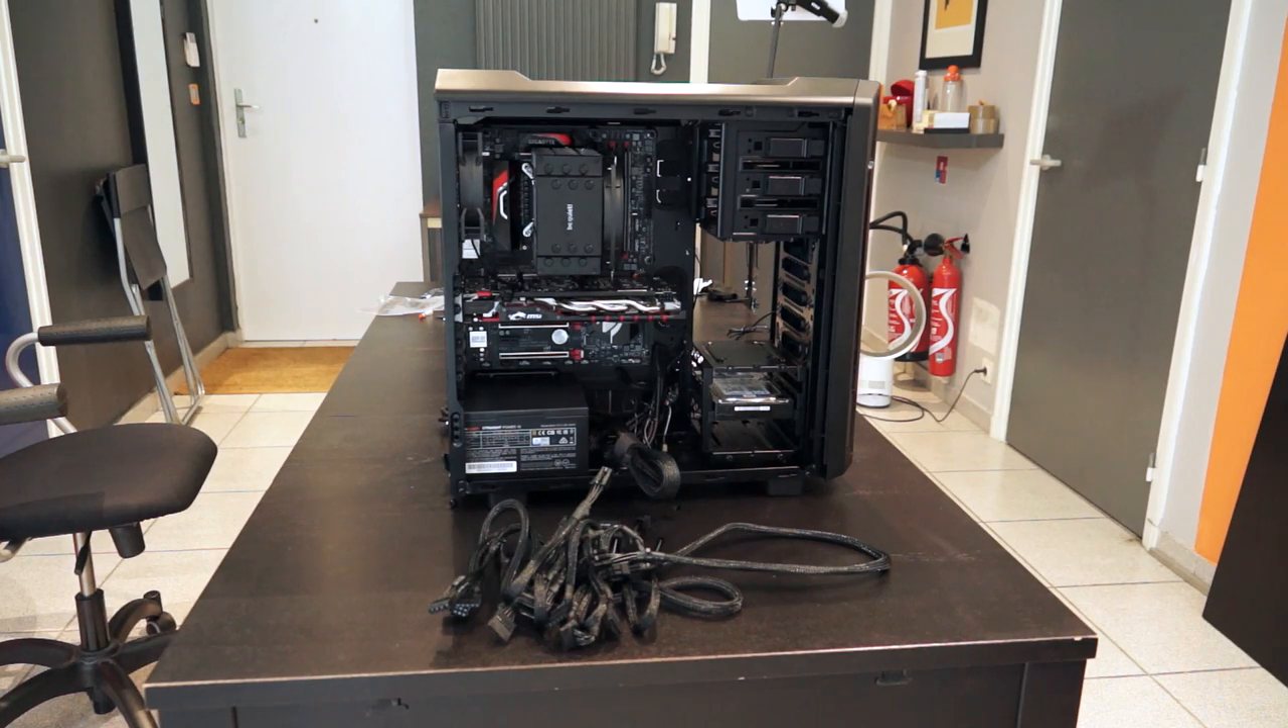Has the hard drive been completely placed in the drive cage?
Yes.